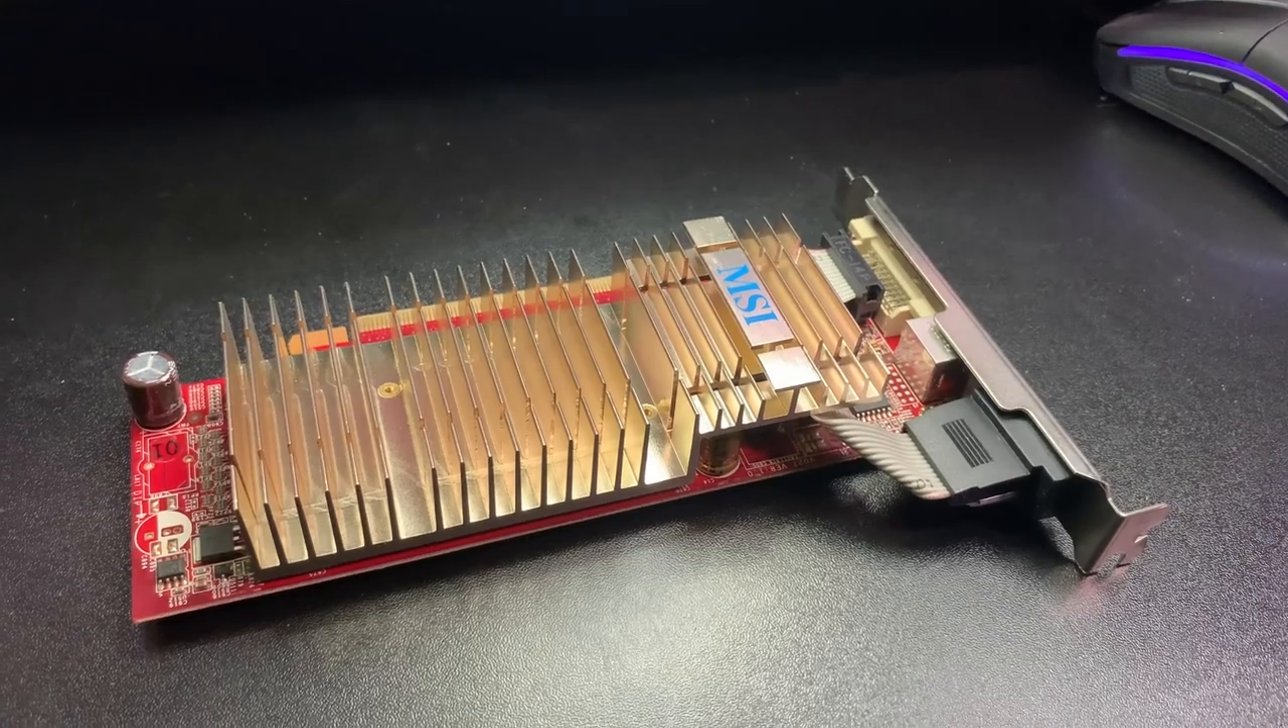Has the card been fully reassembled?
Yes.